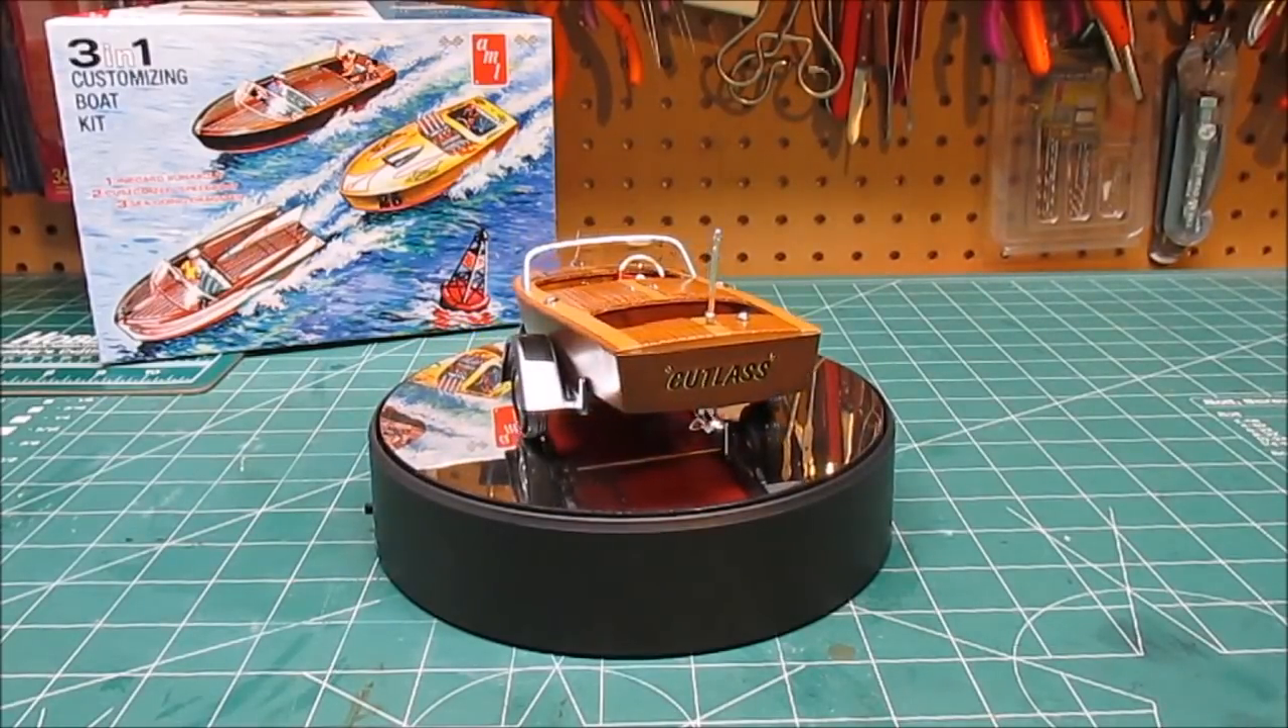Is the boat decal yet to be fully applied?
No.